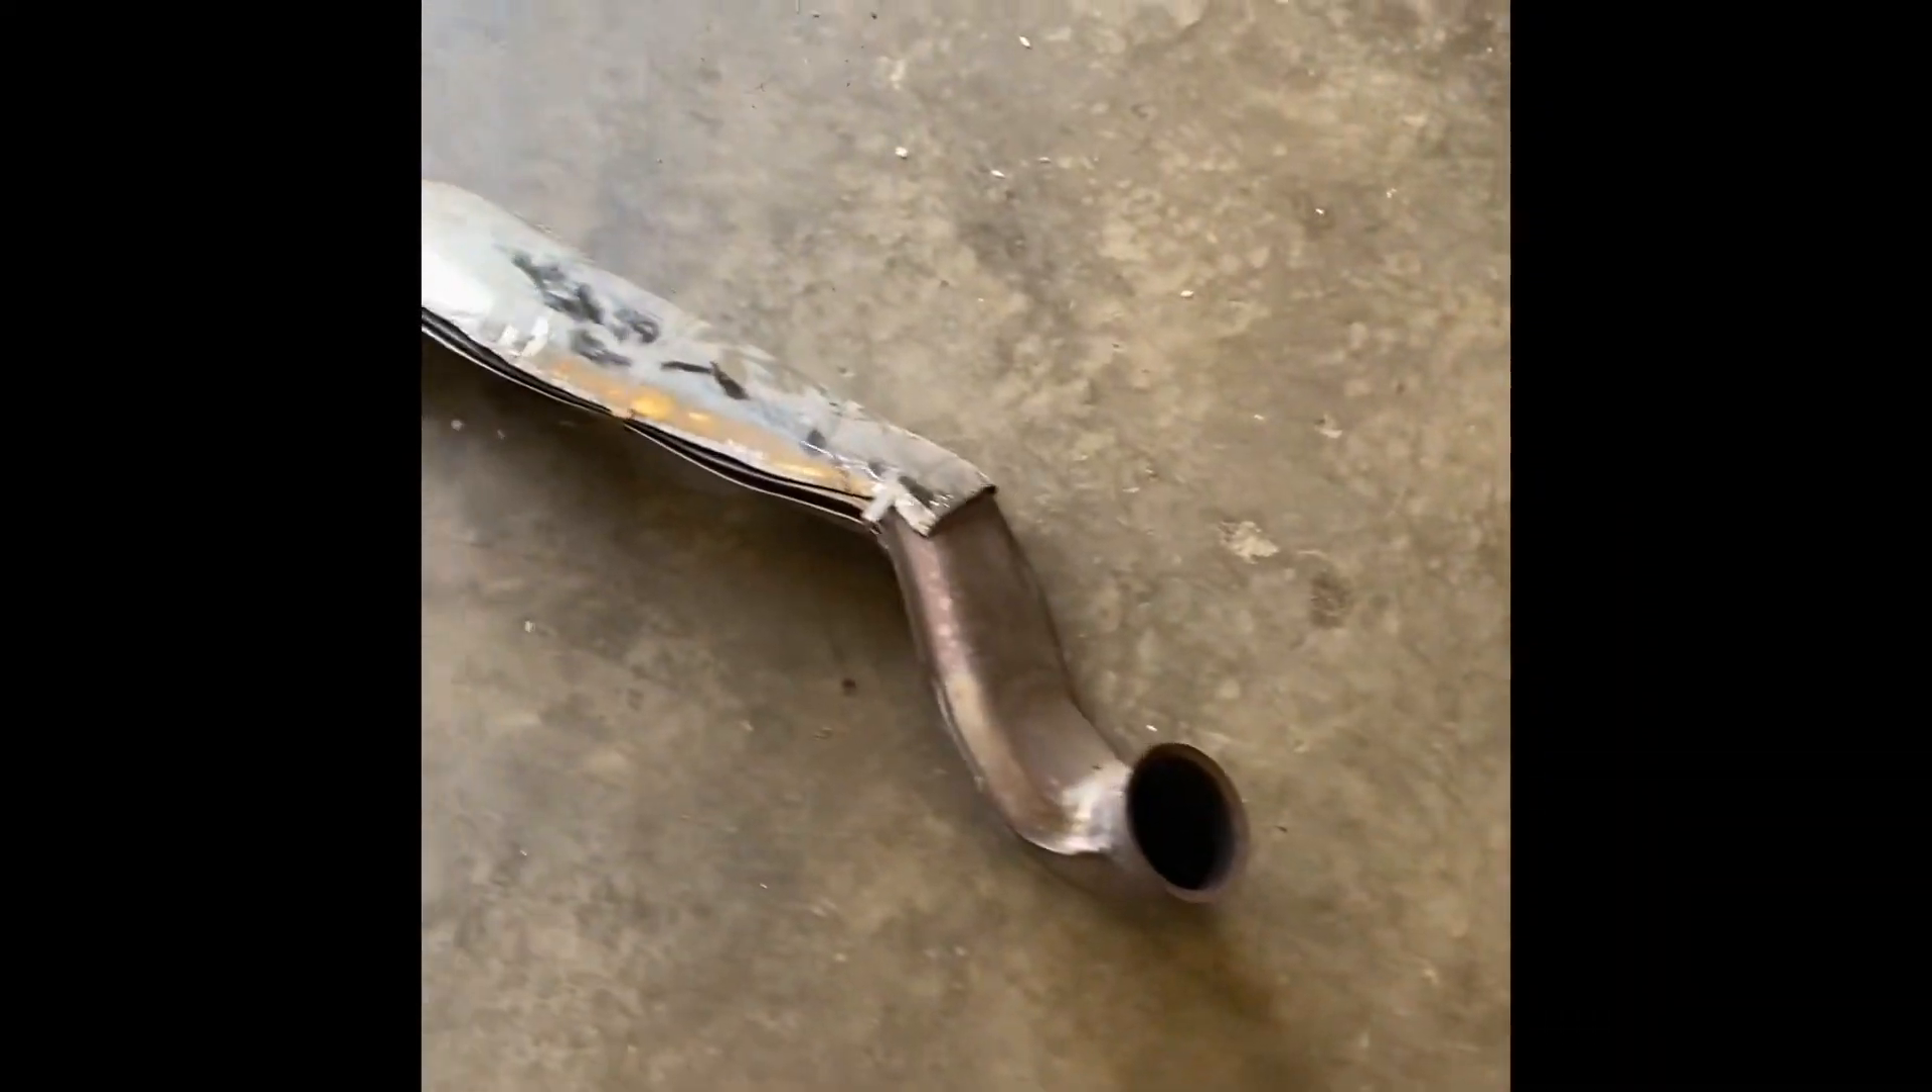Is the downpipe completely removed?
Yes.